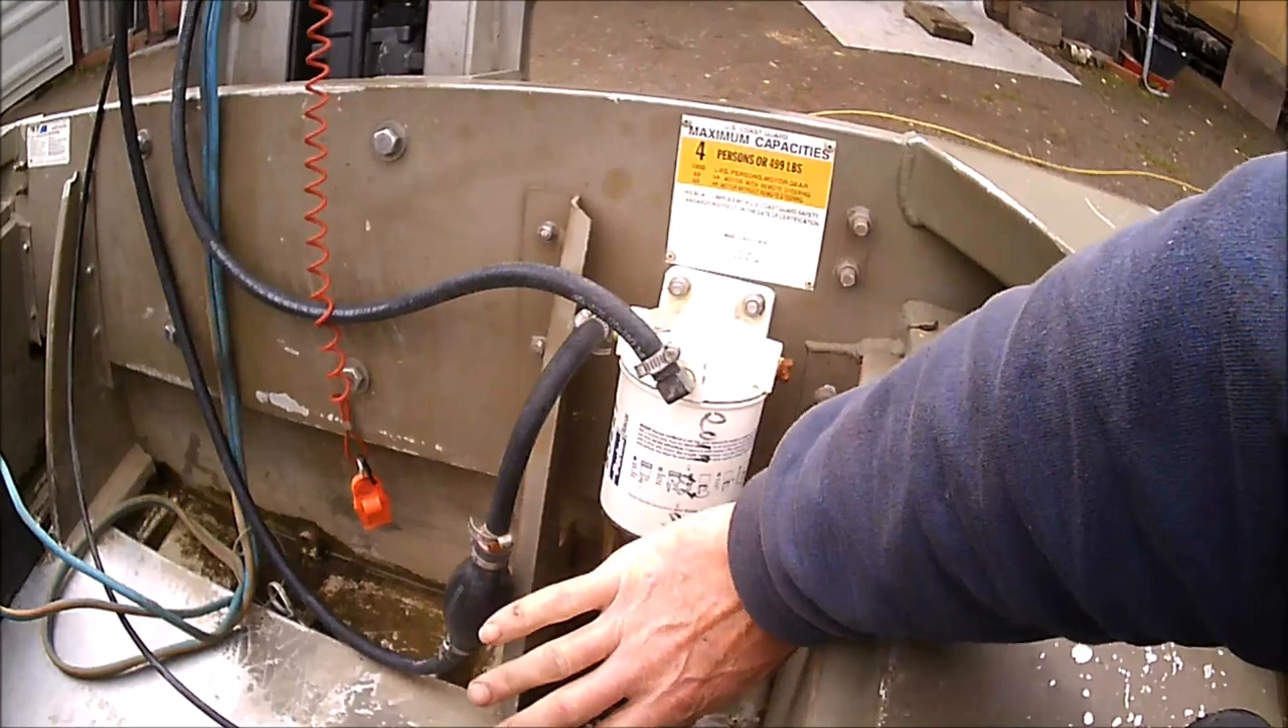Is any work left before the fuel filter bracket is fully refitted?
No.